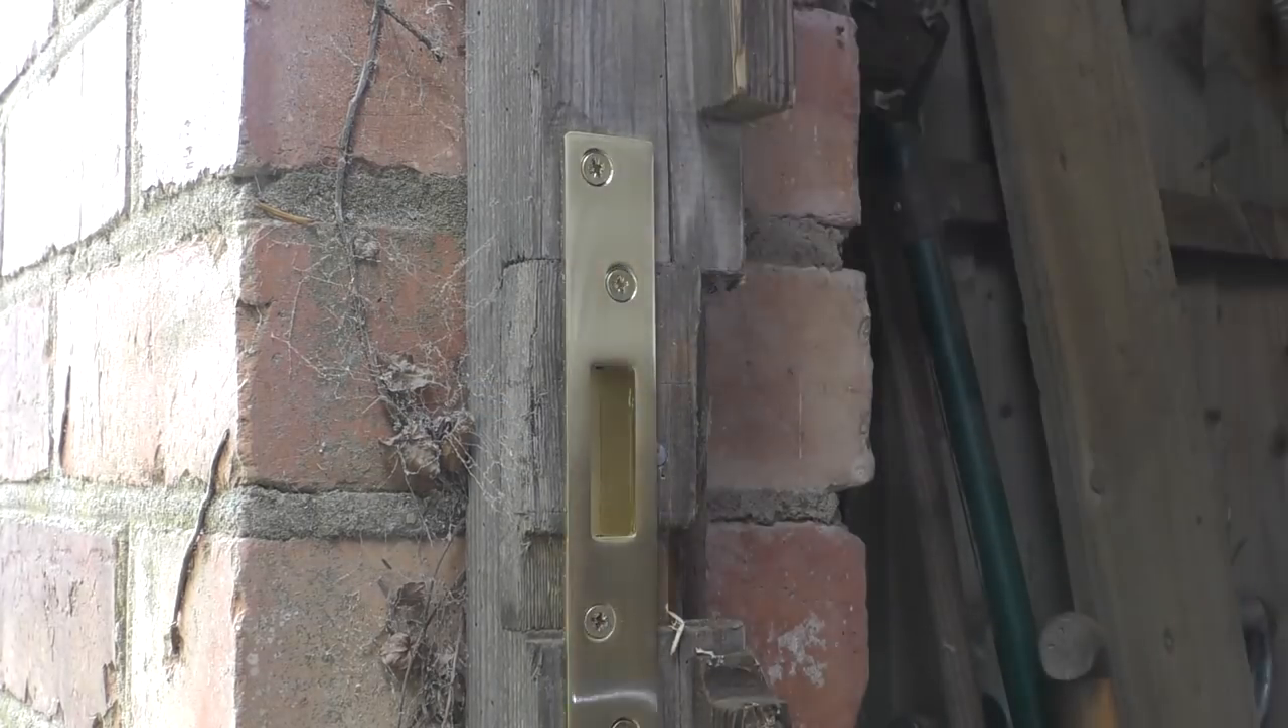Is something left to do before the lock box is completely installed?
No.